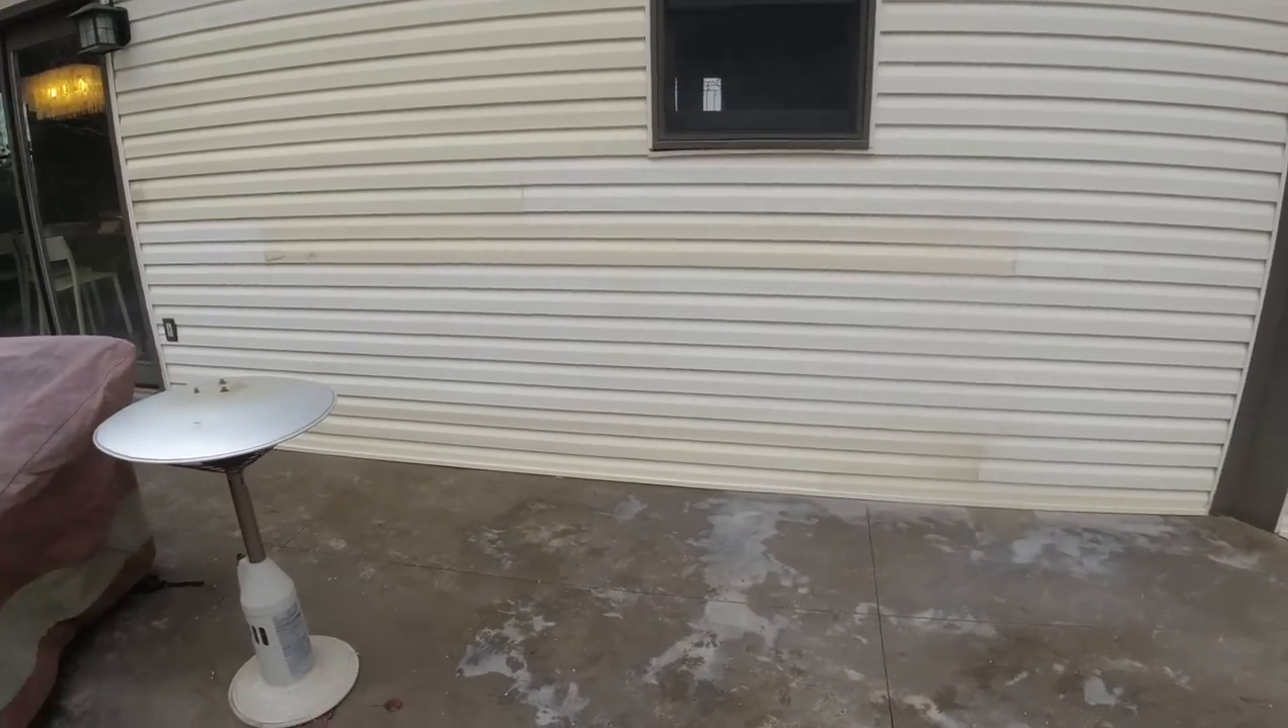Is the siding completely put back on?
Yes.